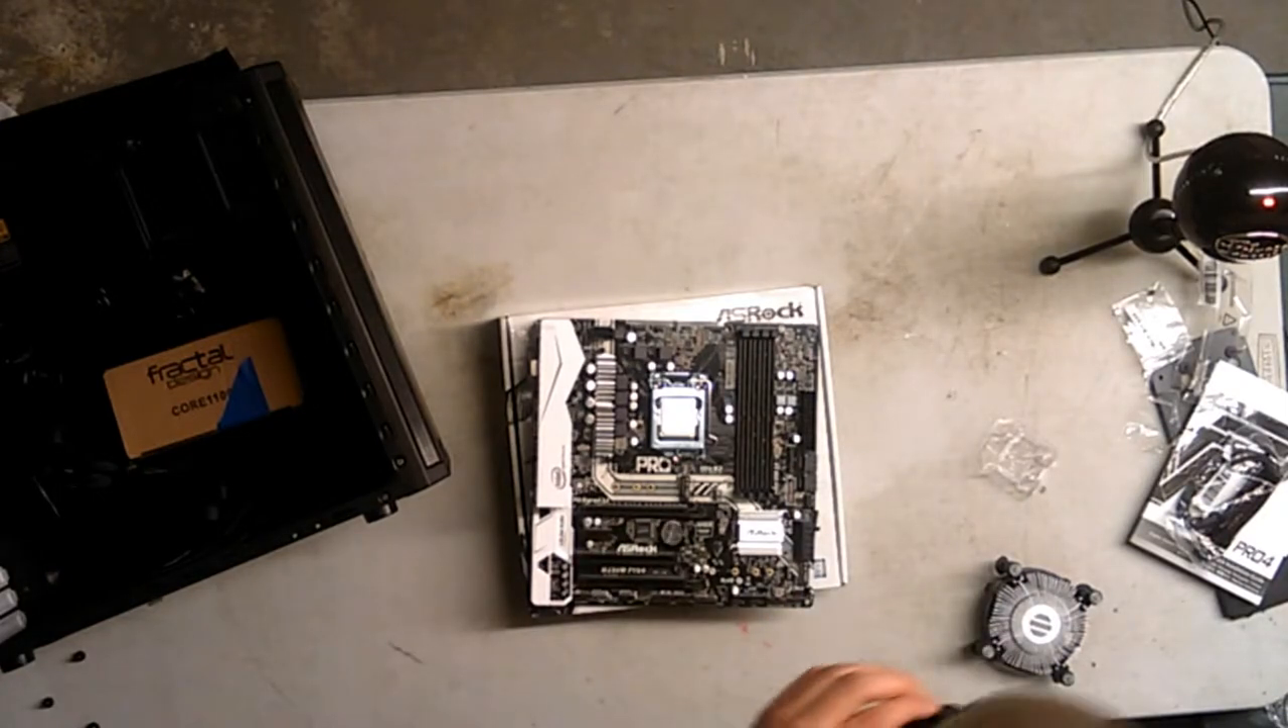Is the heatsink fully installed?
No.